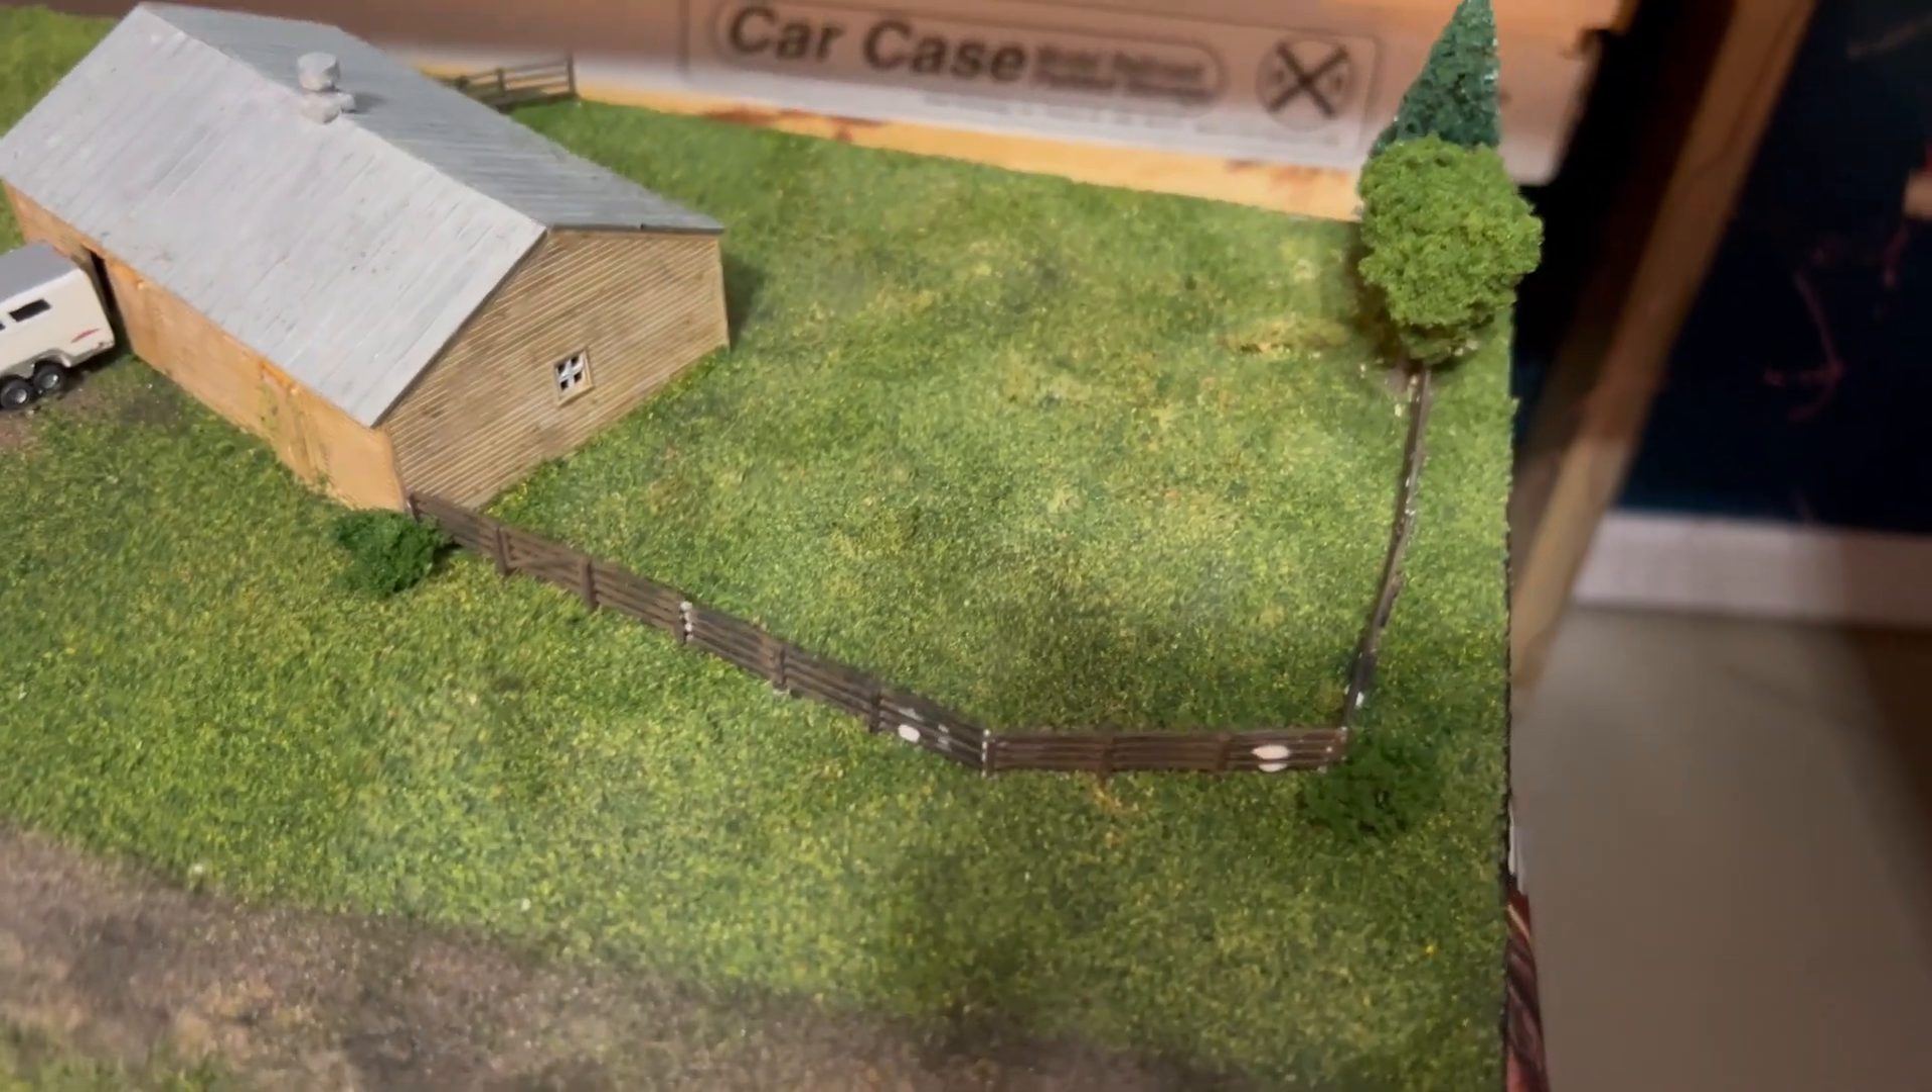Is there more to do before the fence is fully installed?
No.